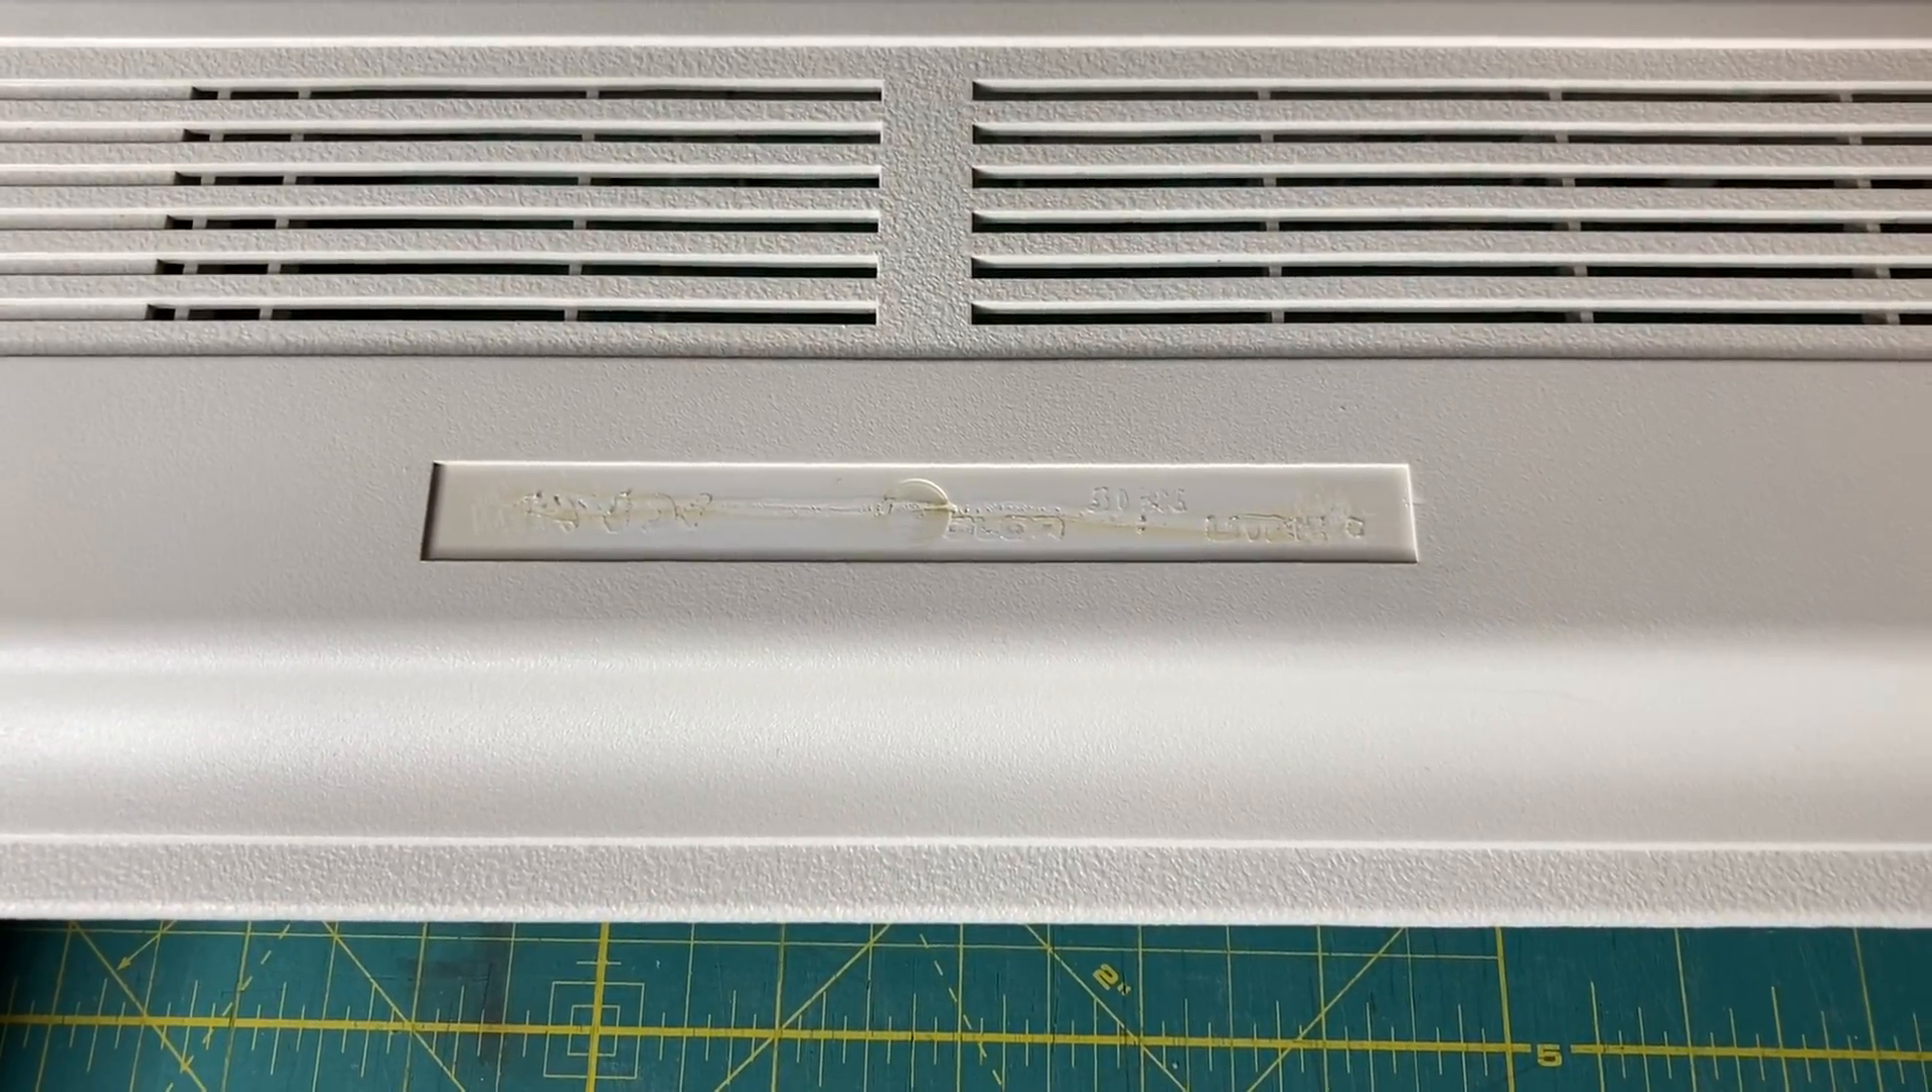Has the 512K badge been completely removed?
Yes.